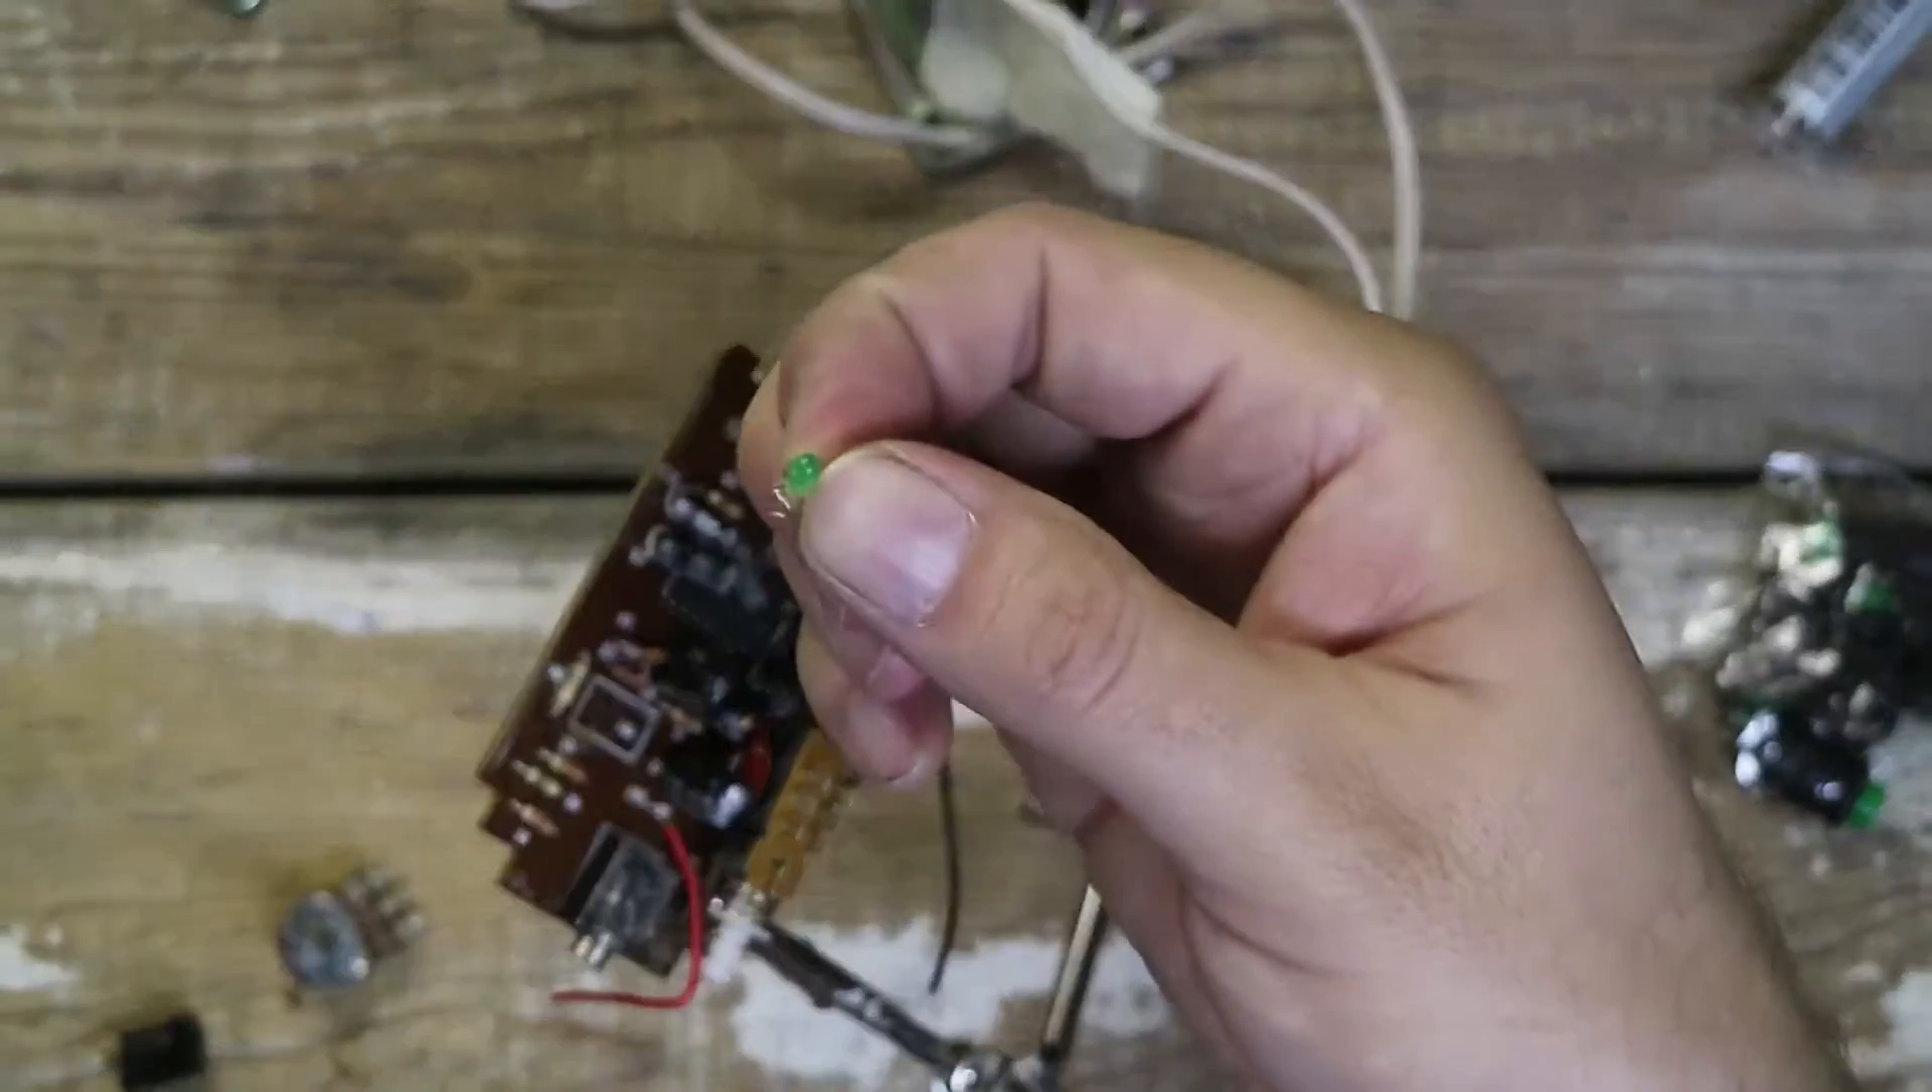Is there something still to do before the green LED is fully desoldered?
No.